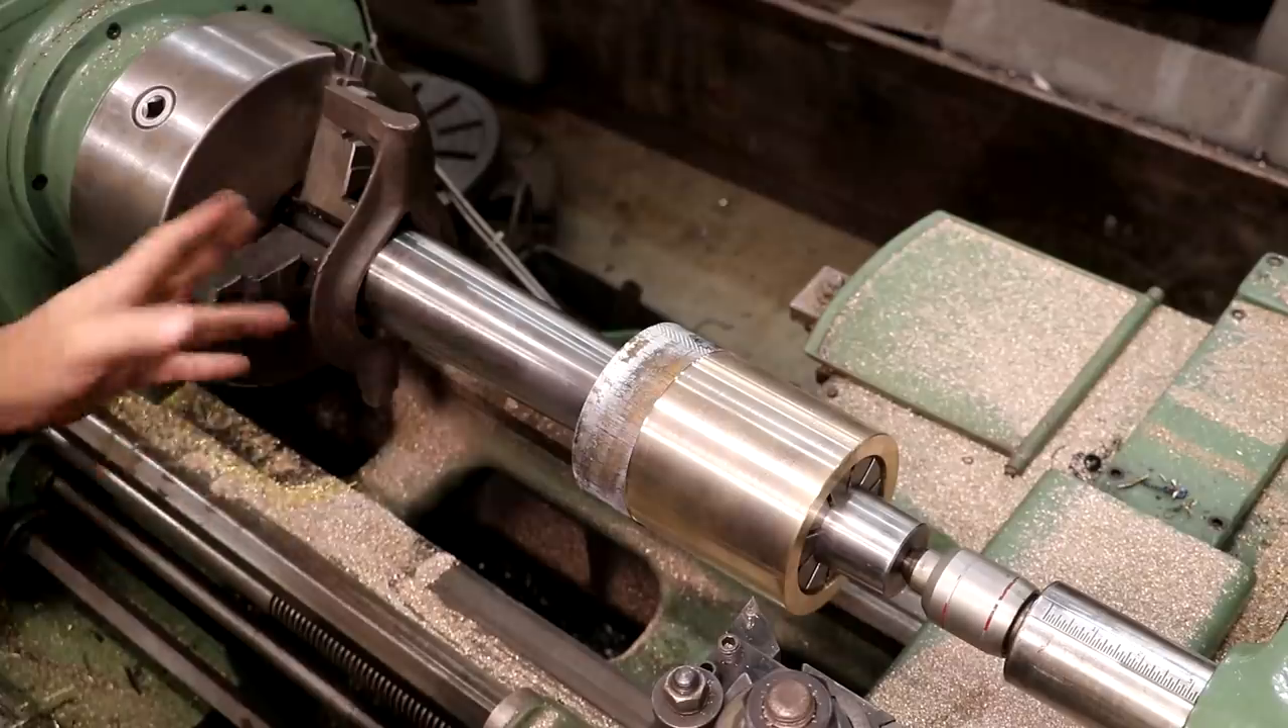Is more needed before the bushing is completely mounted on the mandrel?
No.